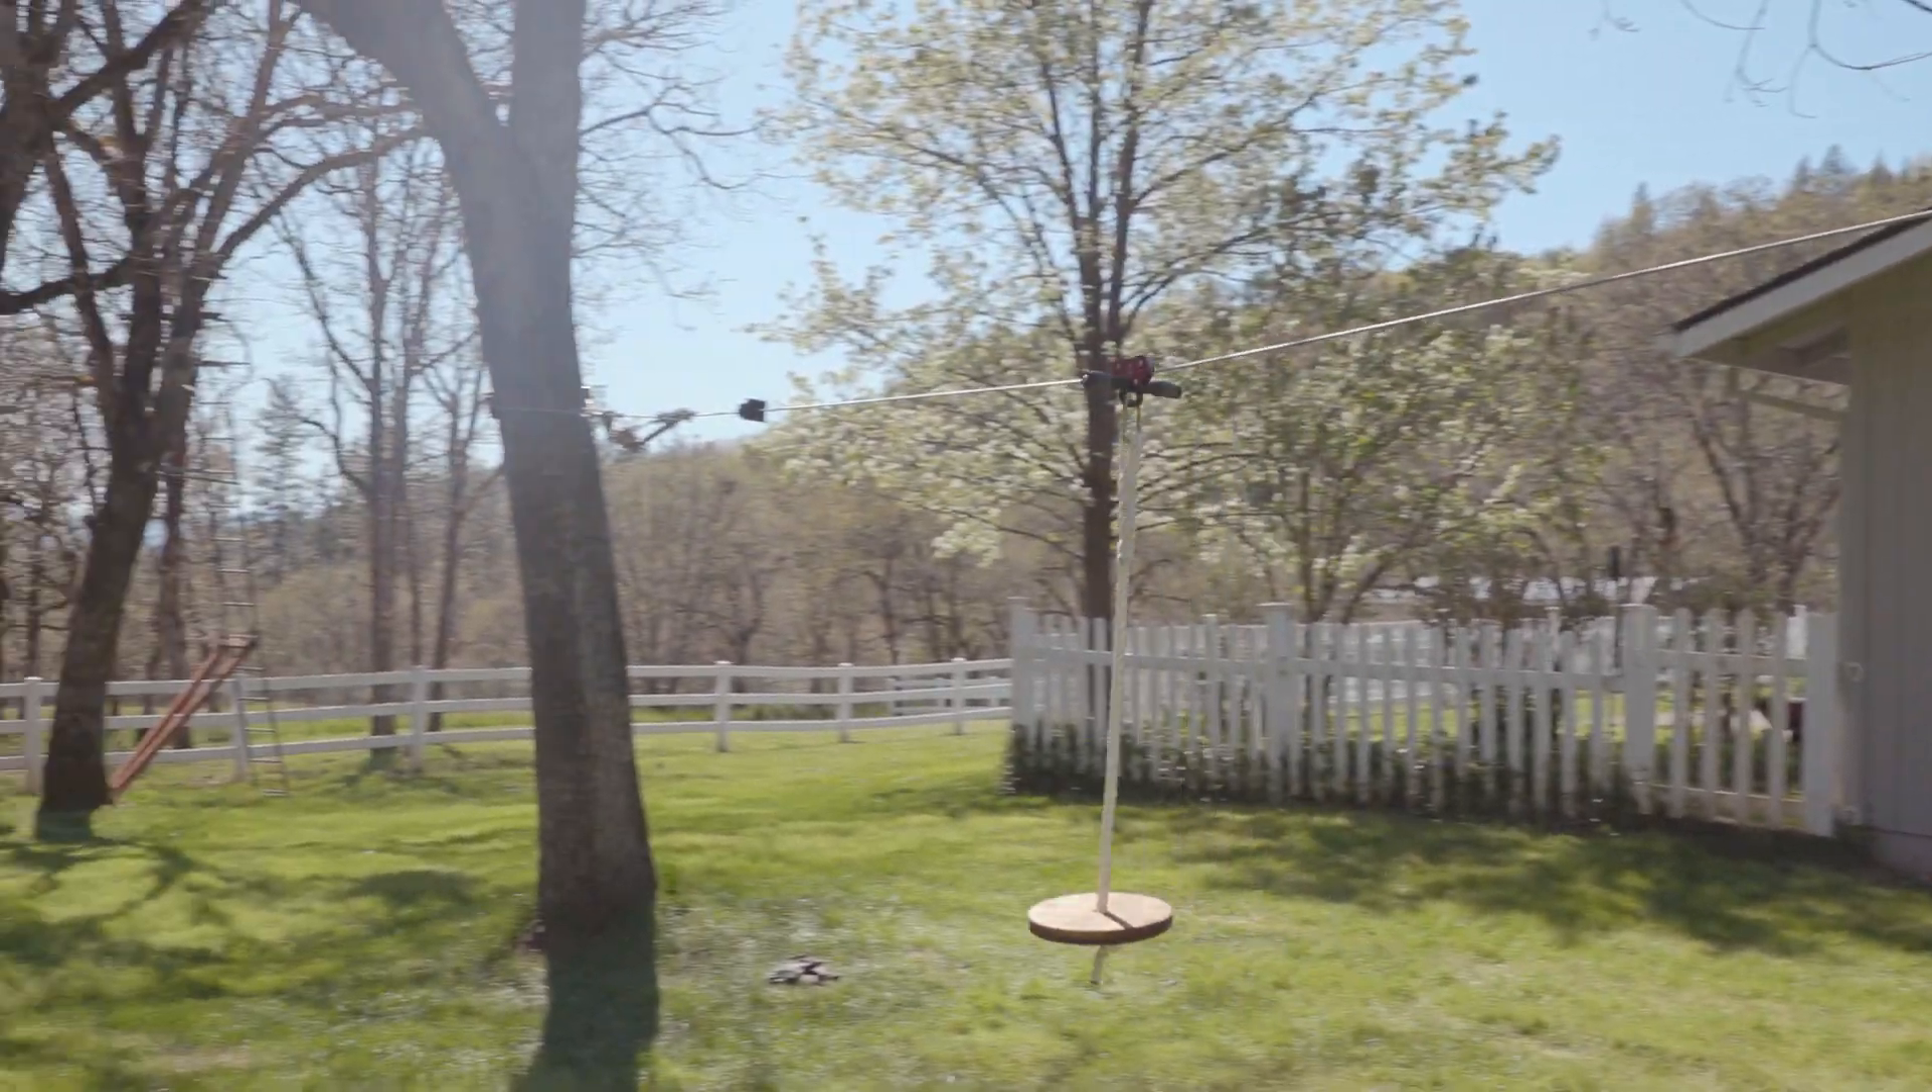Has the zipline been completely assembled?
Yes.